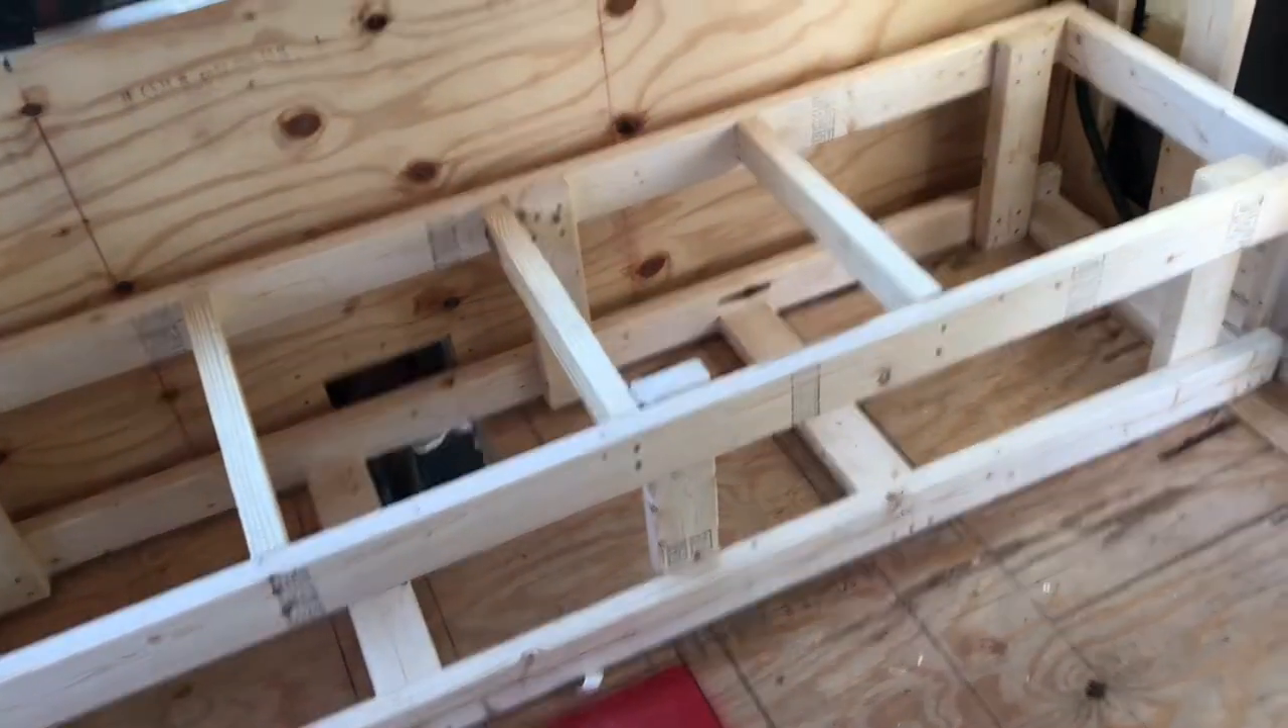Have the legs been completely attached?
Yes.